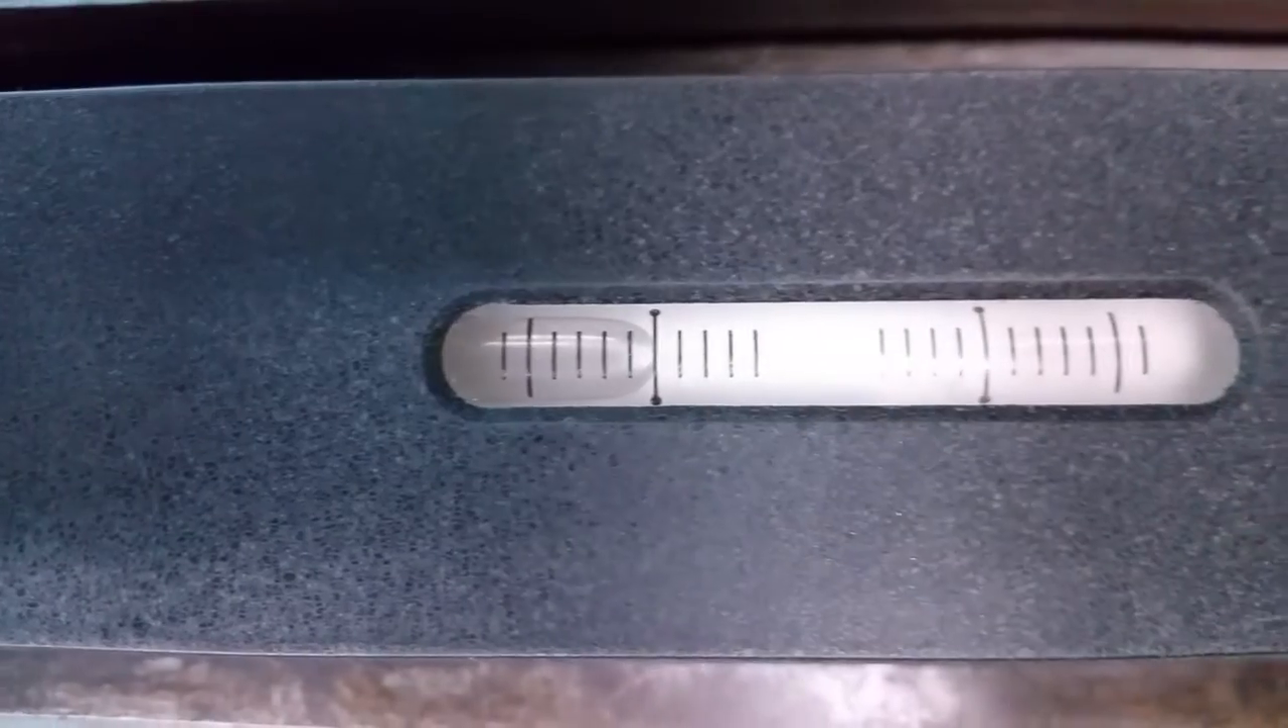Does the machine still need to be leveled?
Yes.